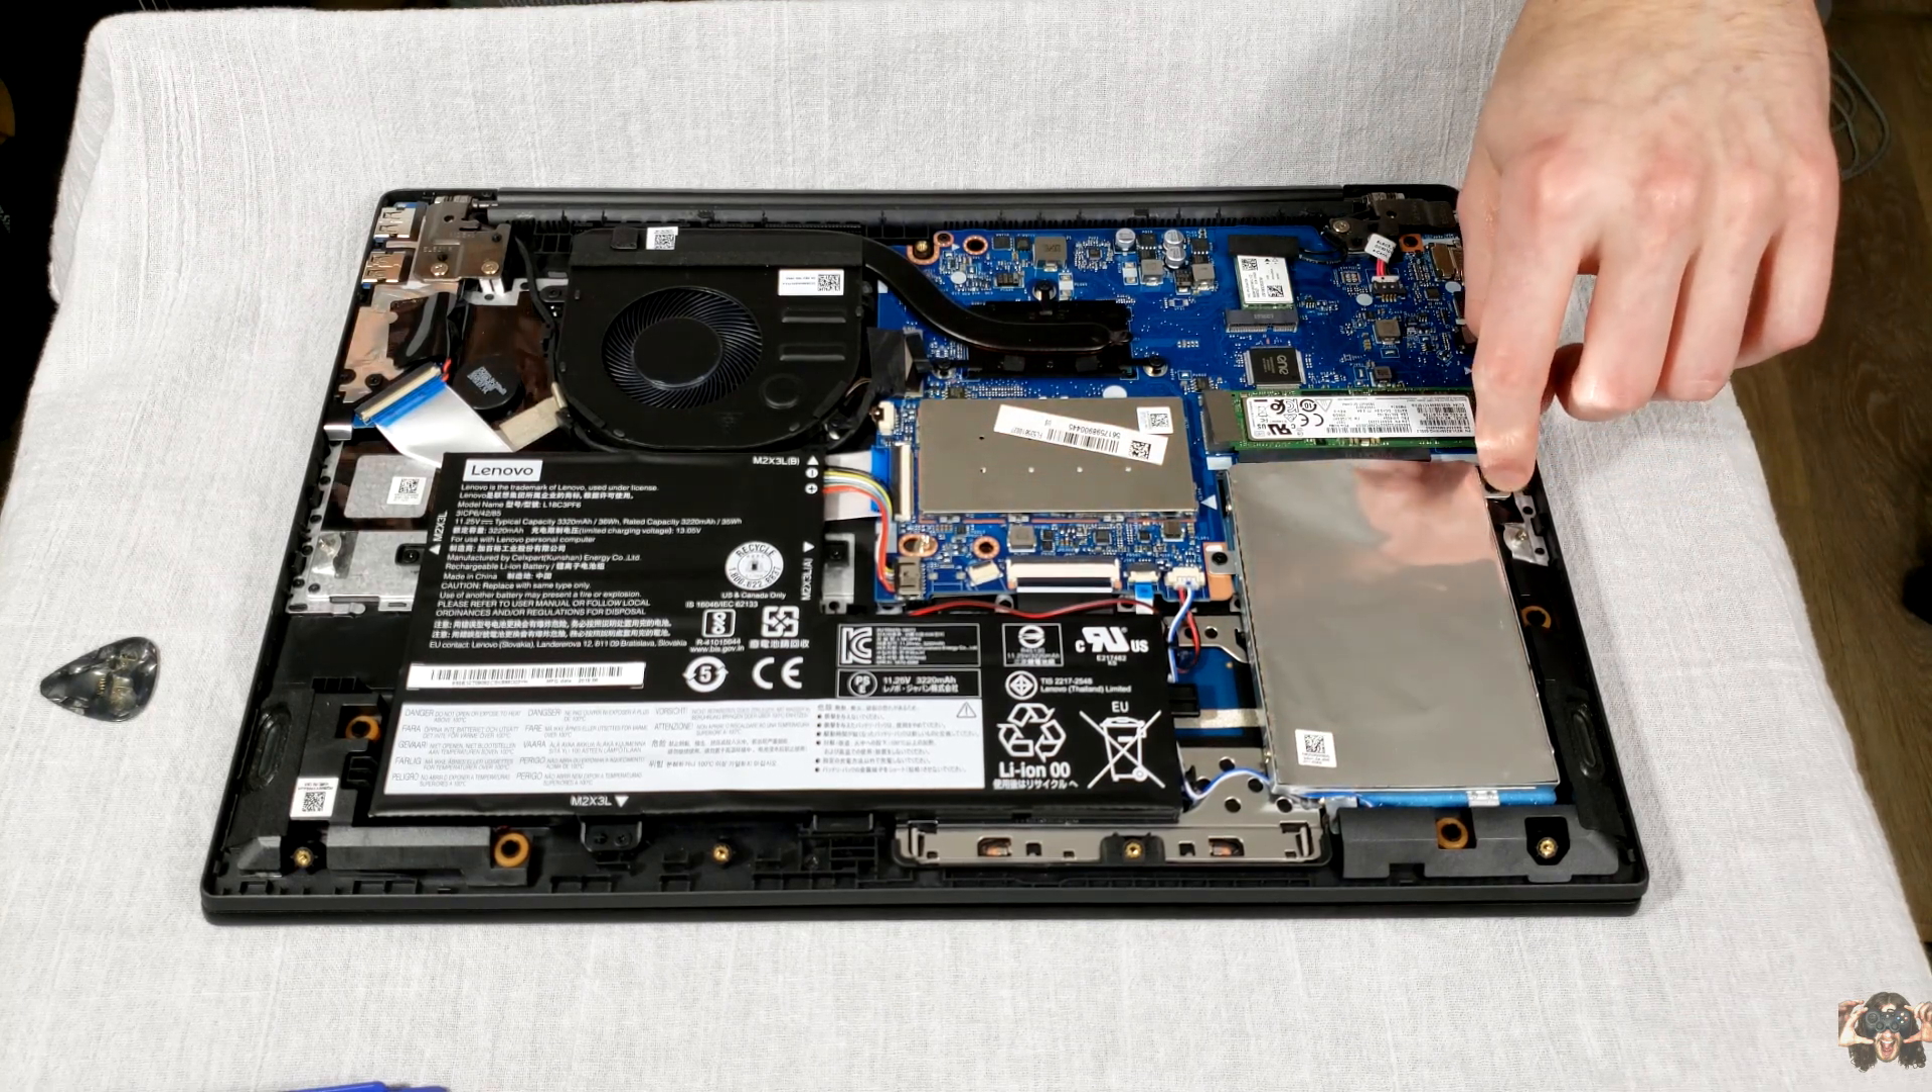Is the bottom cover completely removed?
Yes.